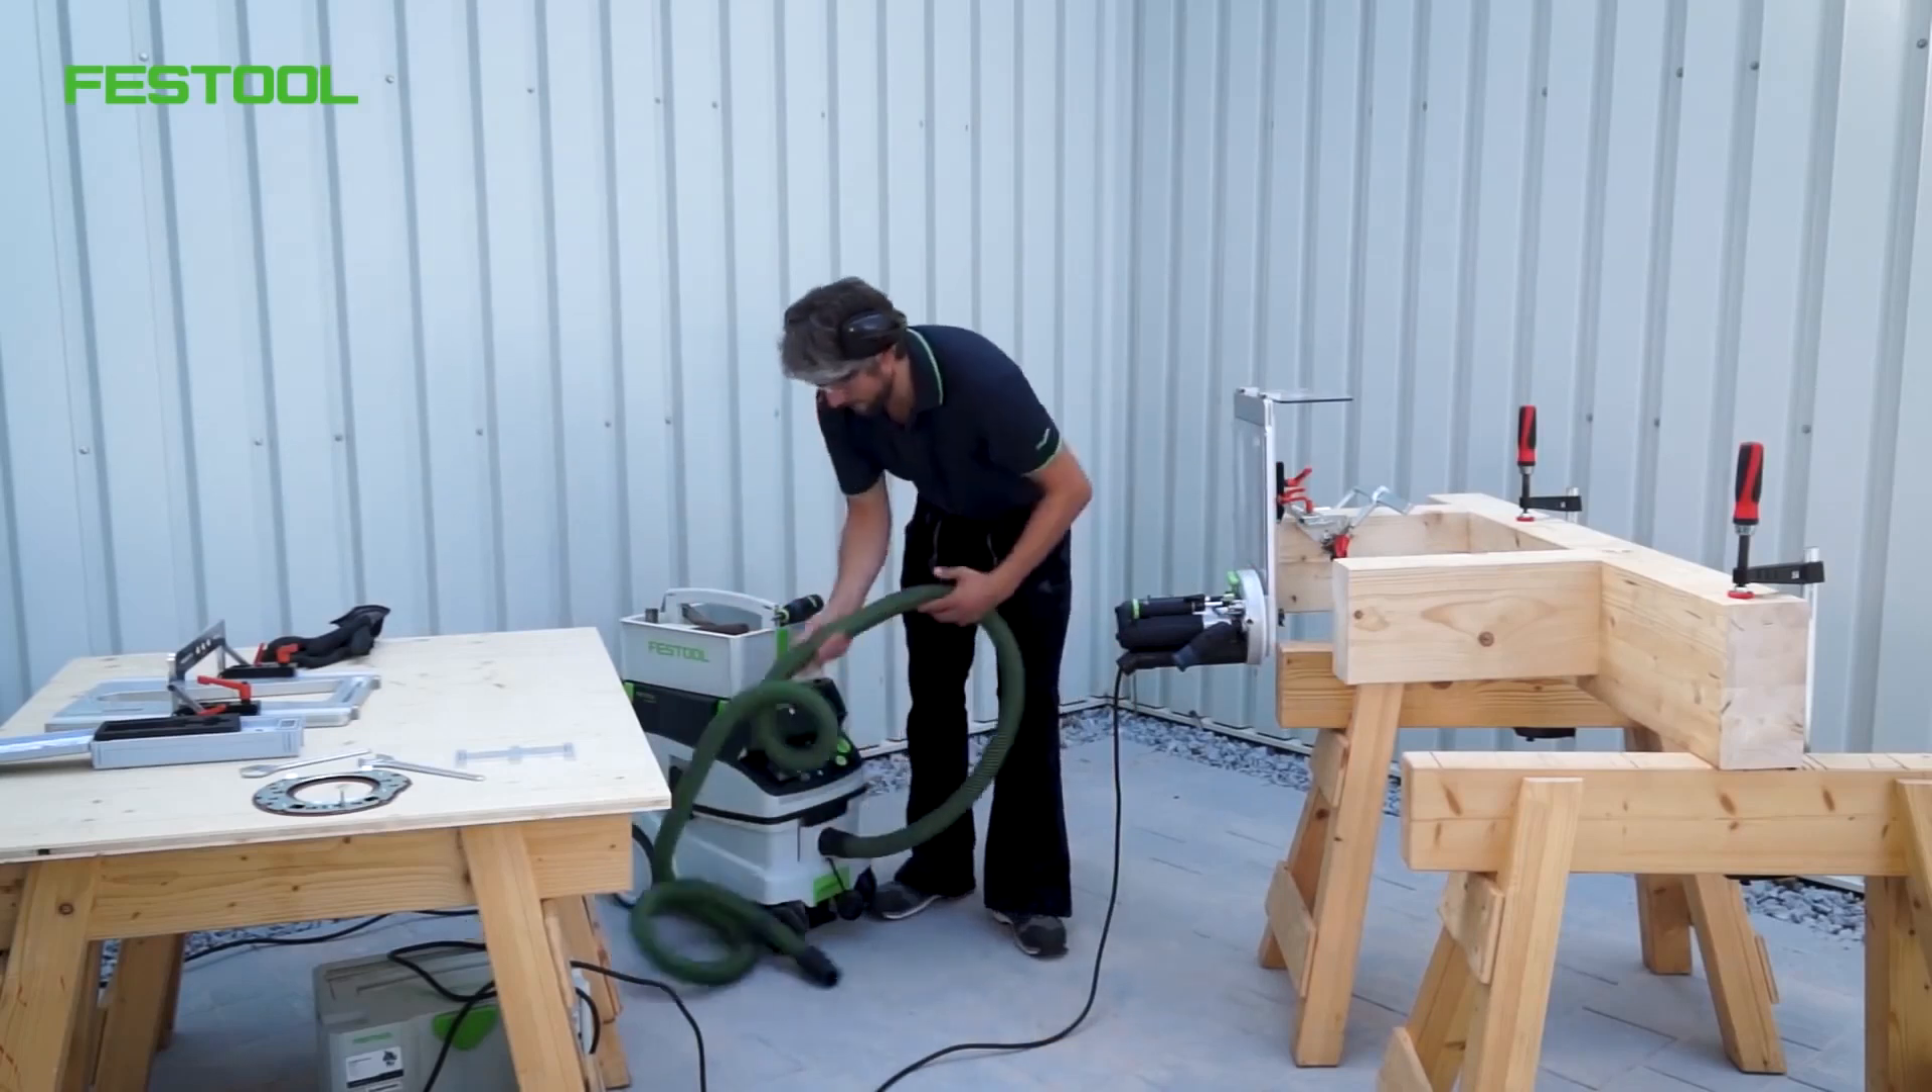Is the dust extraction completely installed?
No.